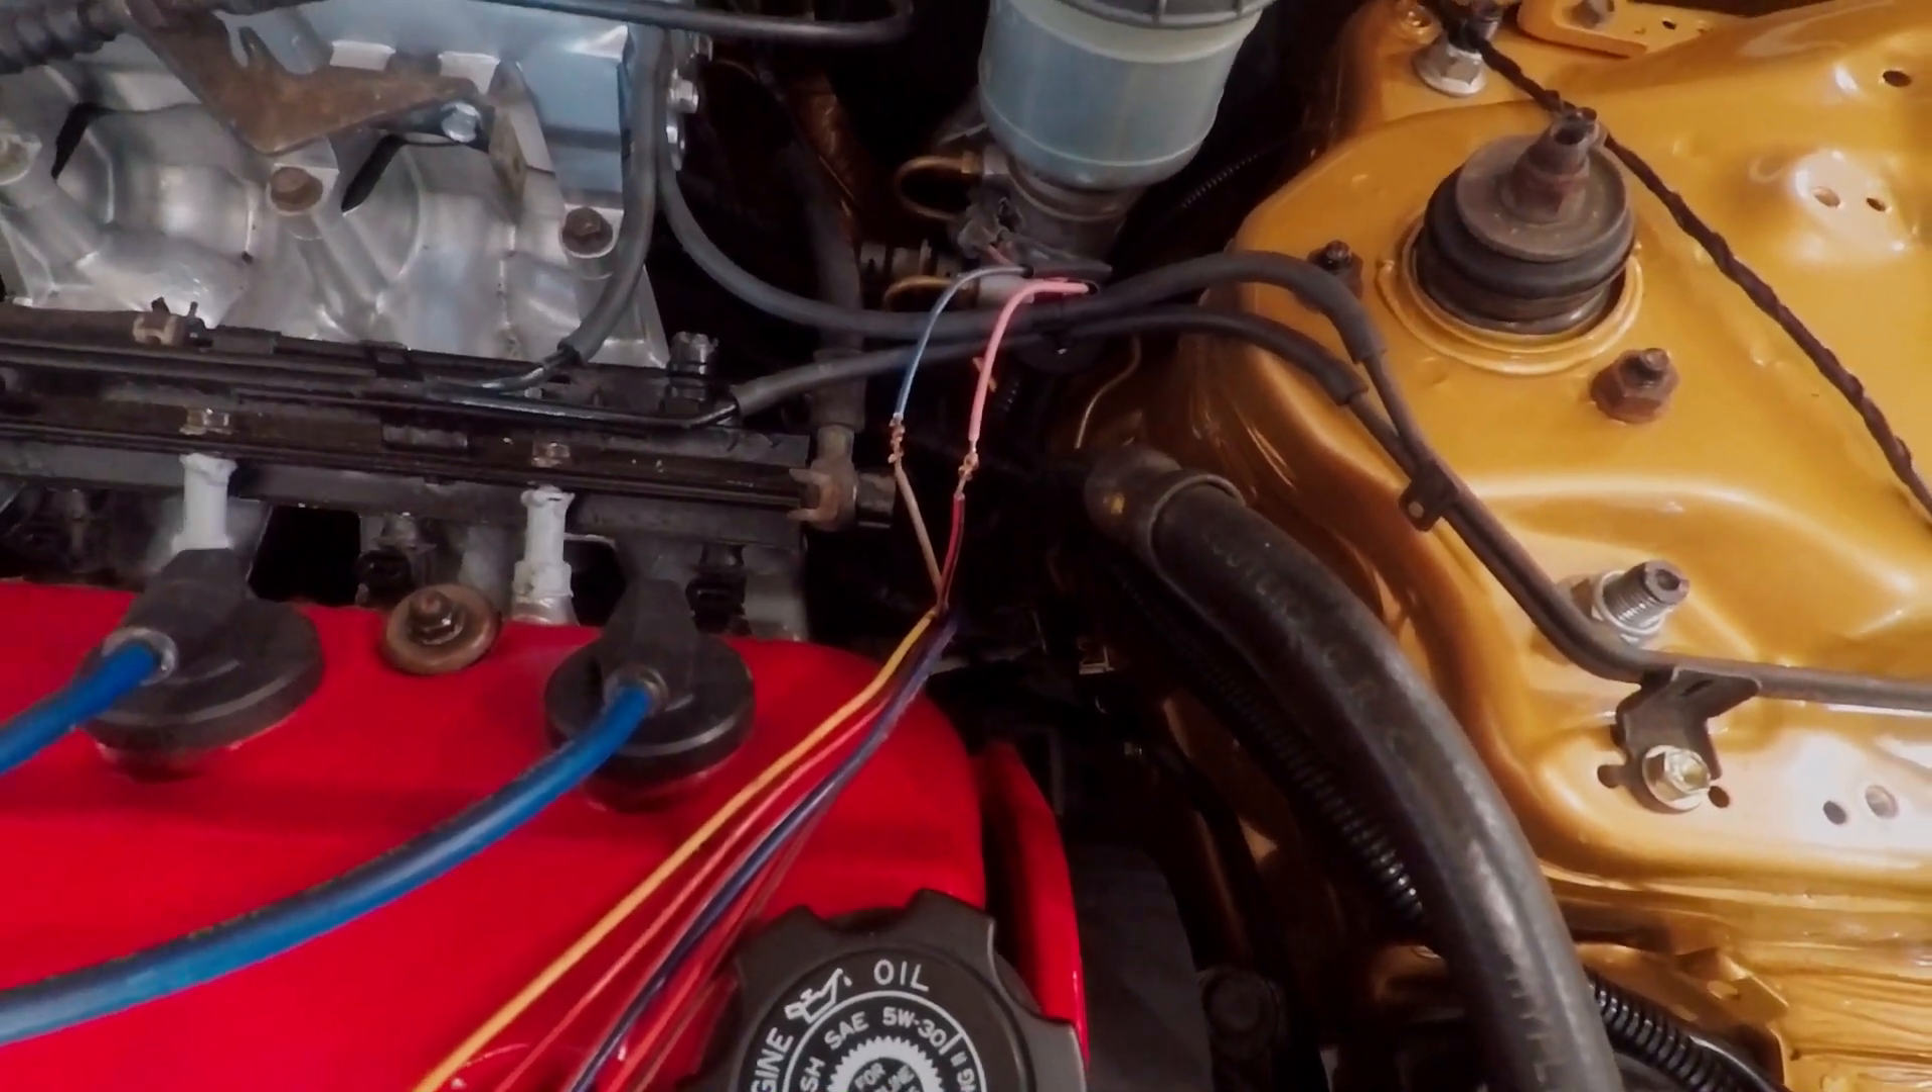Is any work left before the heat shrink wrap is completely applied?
Yes.